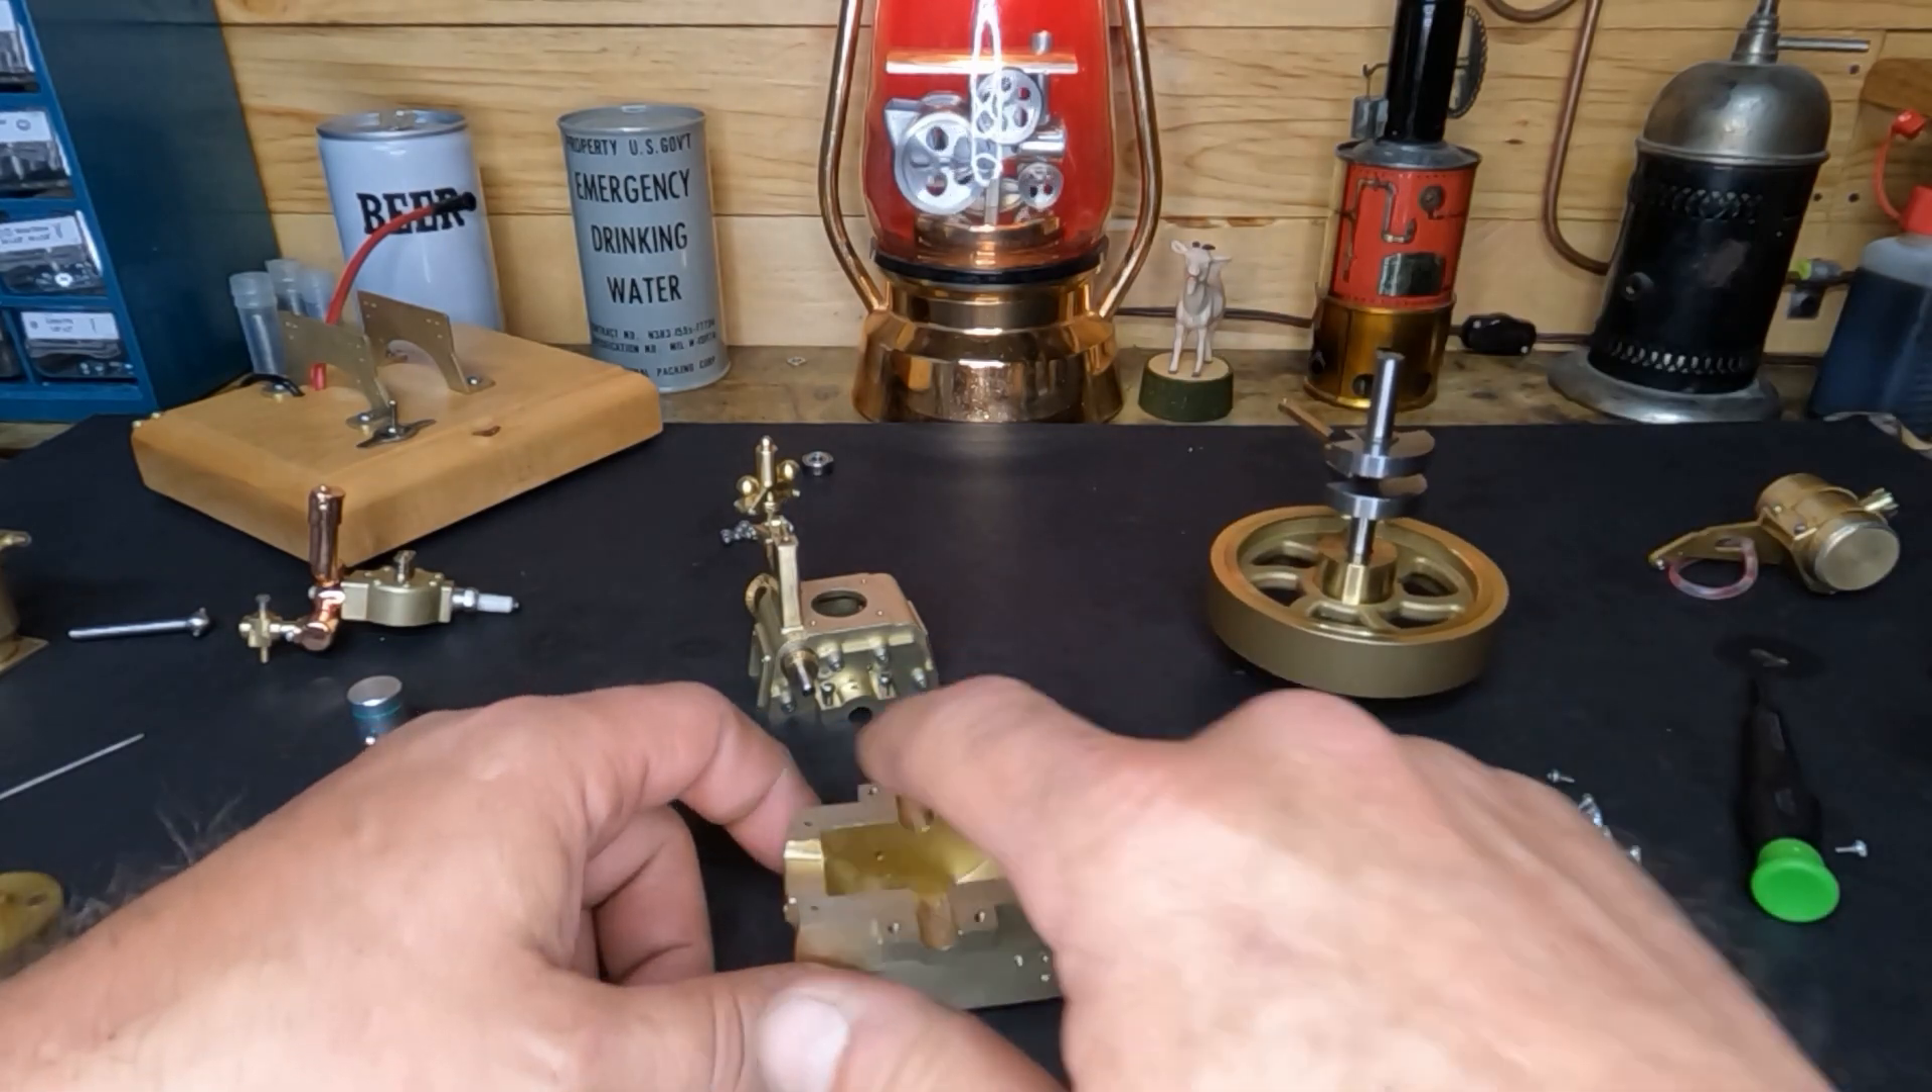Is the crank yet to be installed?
Yes.